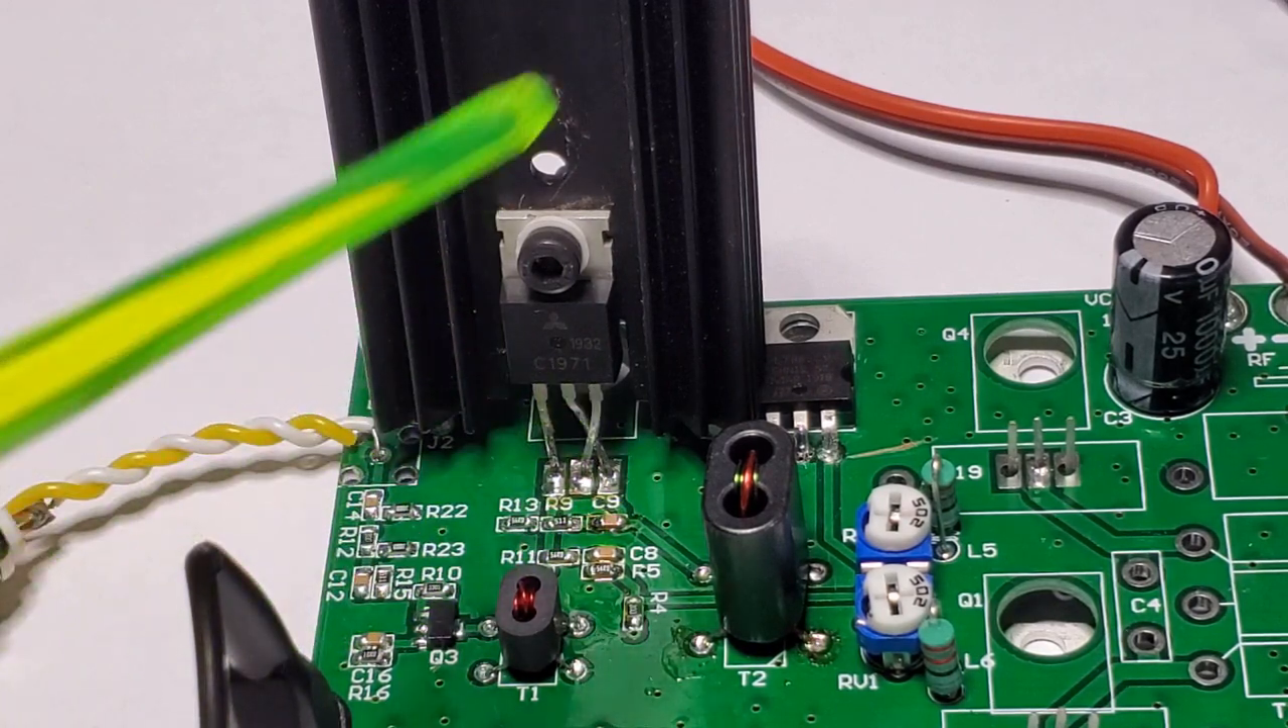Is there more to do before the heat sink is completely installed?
No.